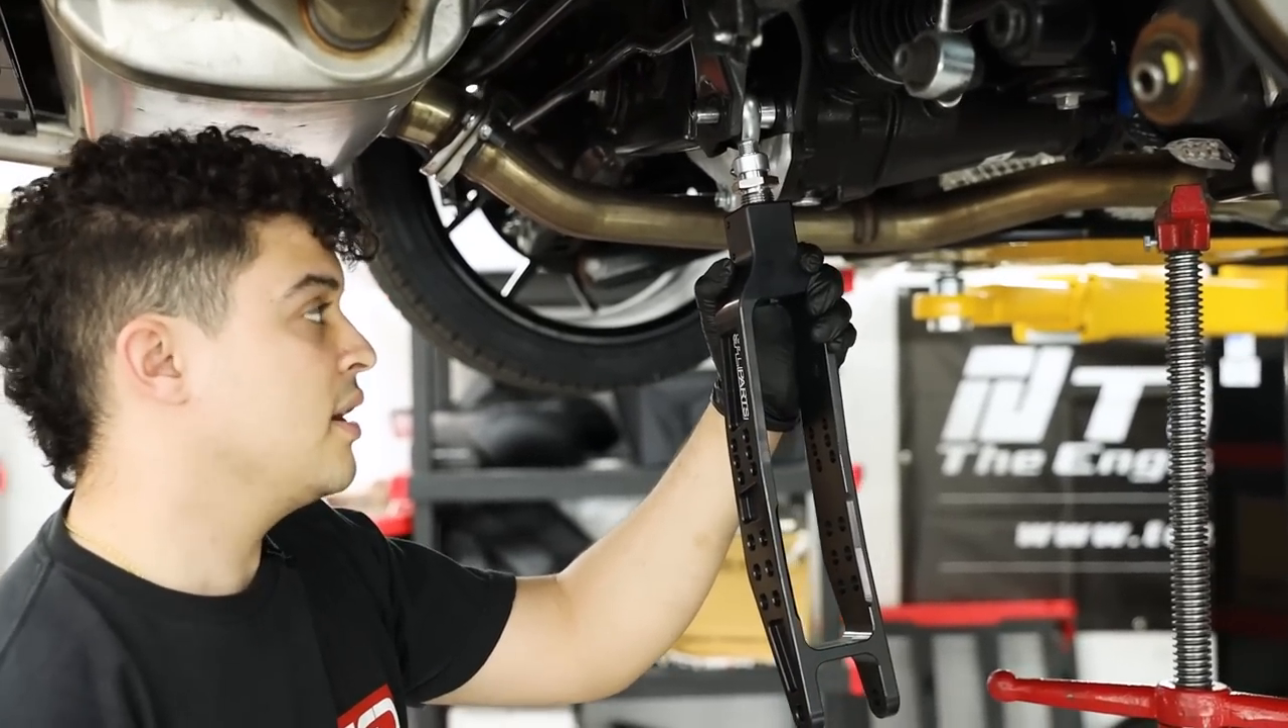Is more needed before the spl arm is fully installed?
Yes.